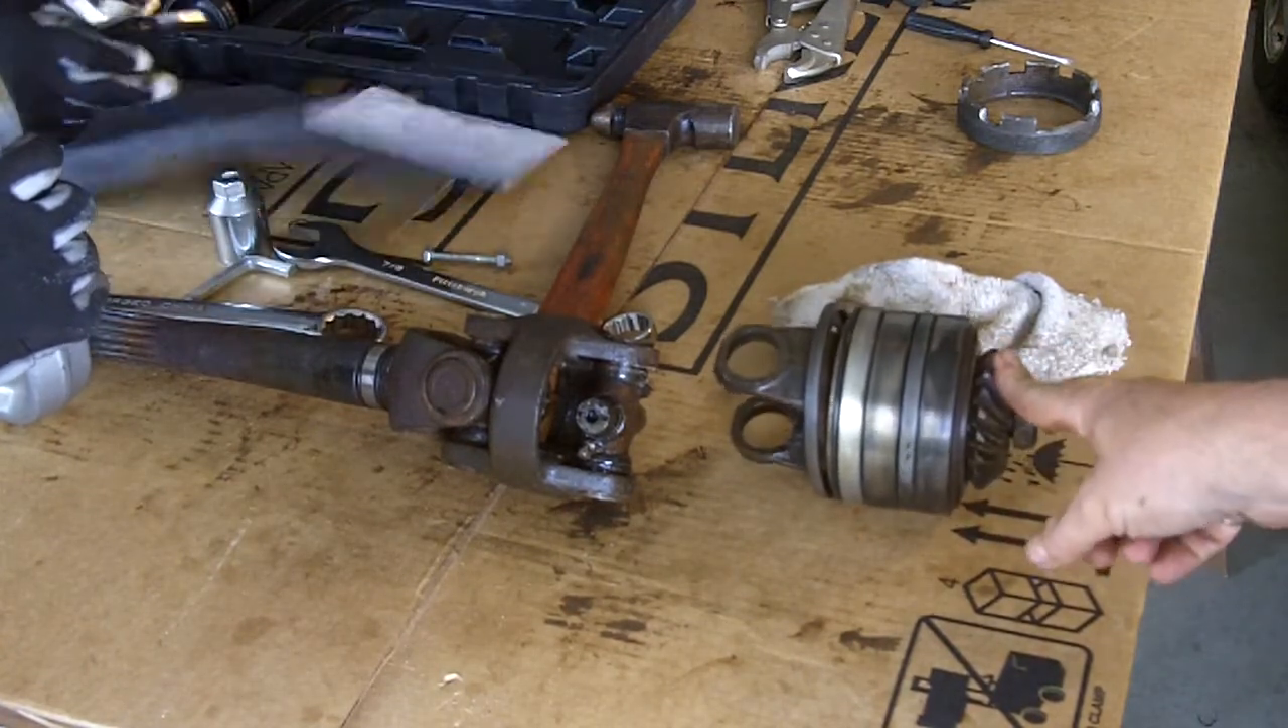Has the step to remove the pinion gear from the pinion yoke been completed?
No.